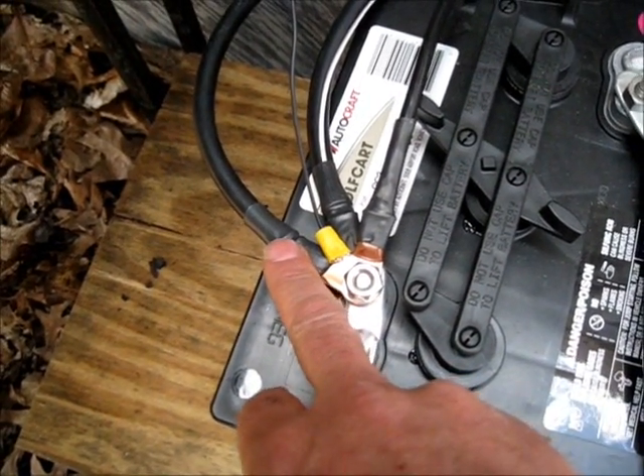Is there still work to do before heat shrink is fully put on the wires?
No.